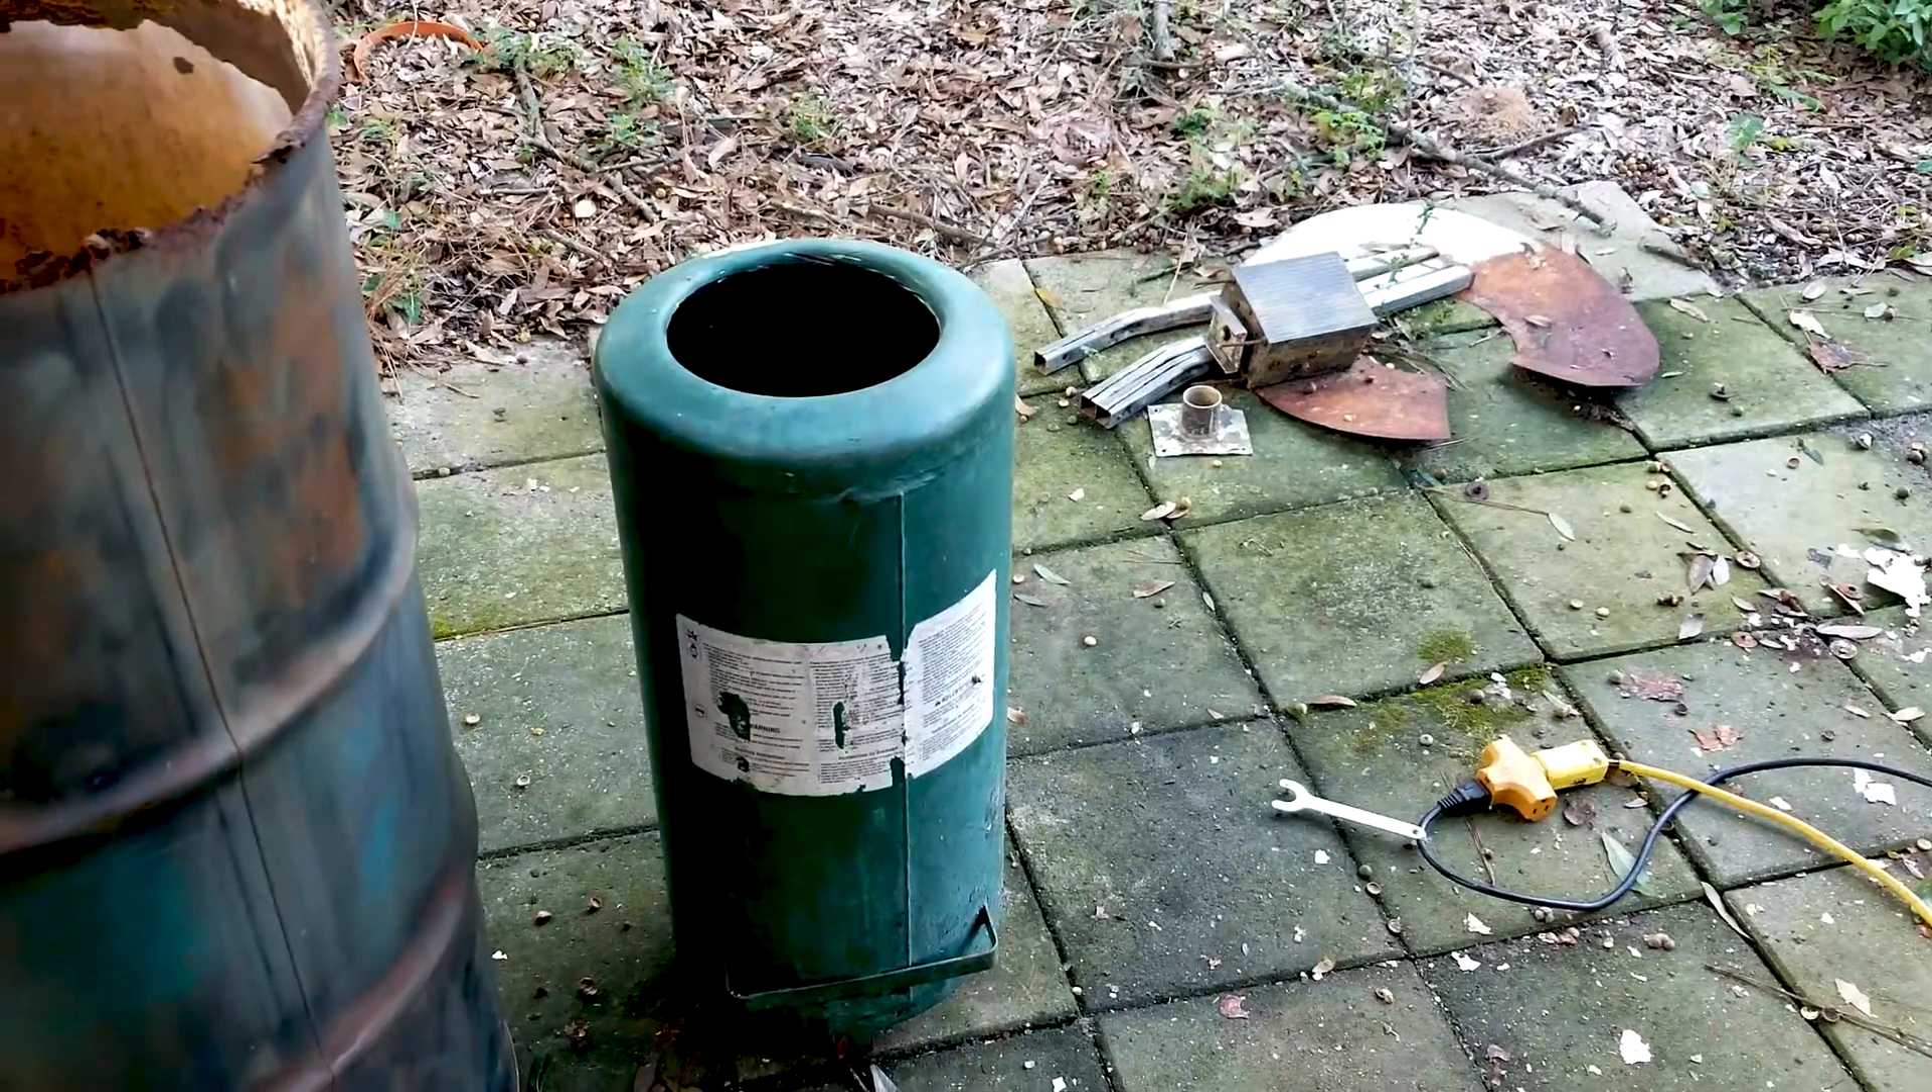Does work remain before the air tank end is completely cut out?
No.